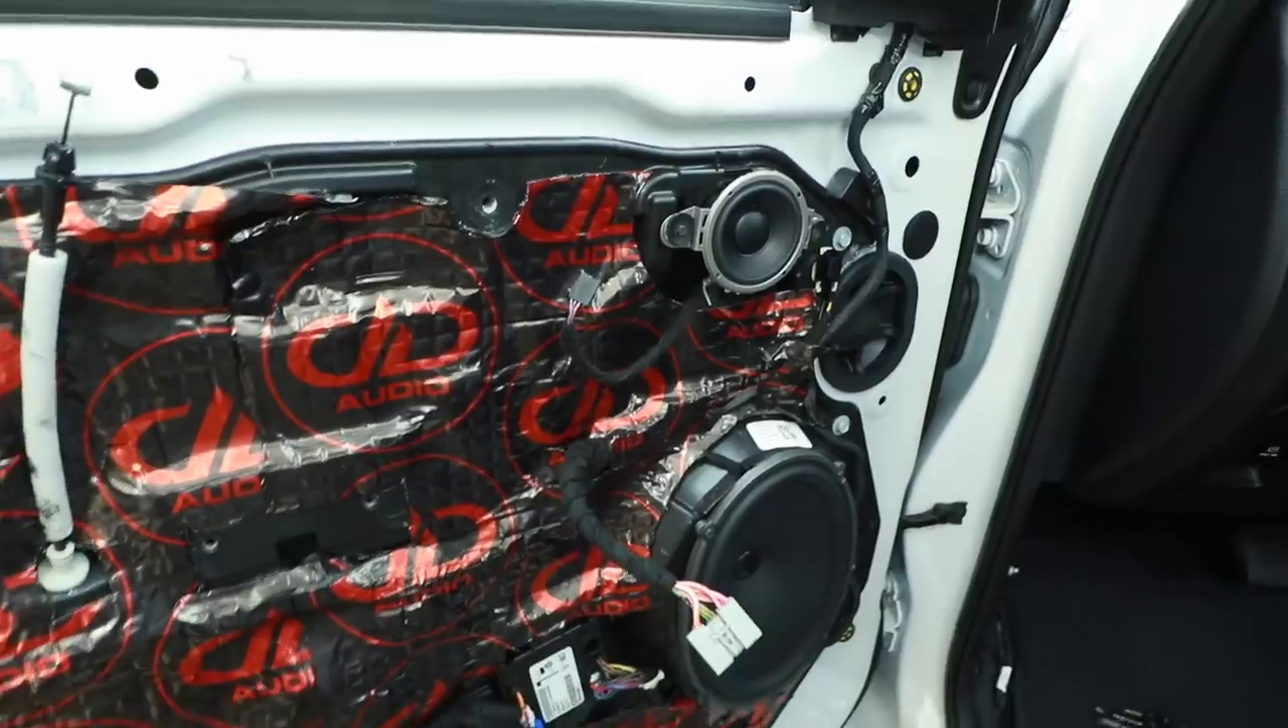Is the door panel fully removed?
Yes.